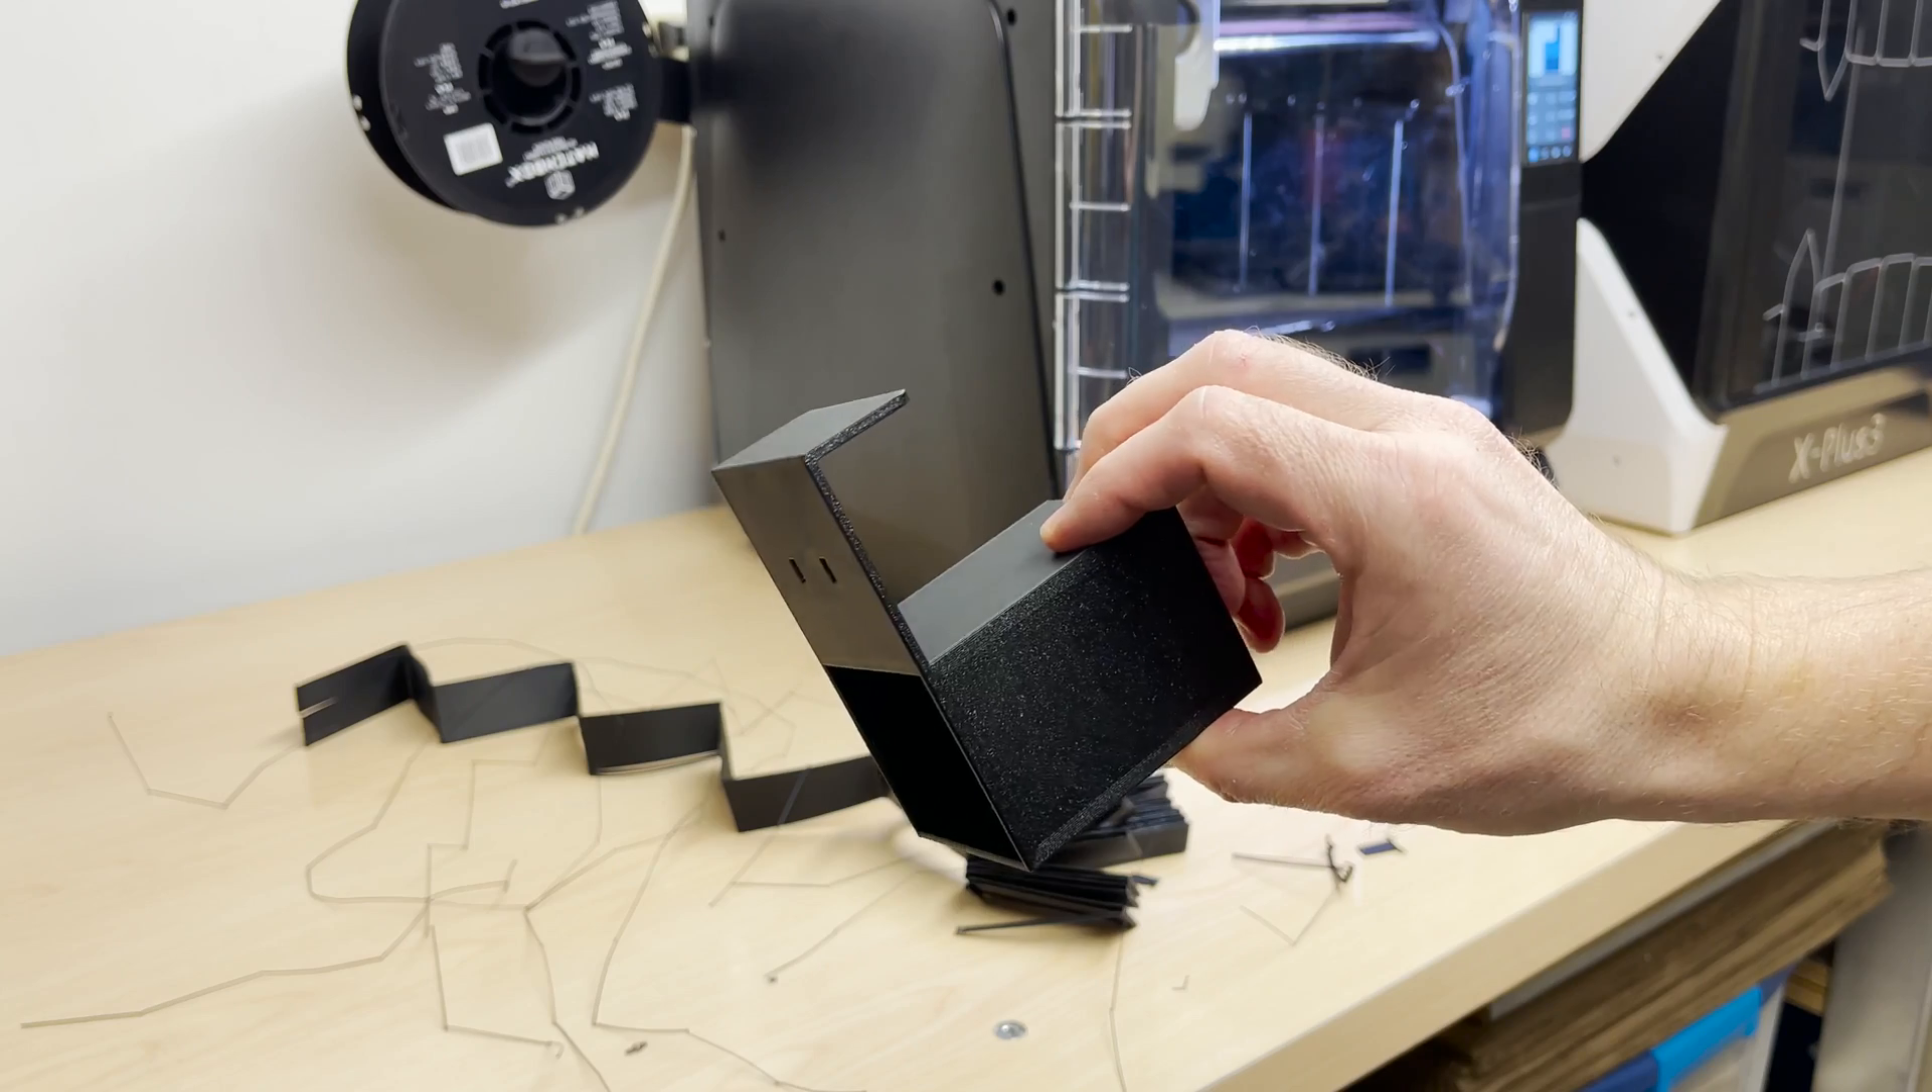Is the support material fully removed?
Yes.